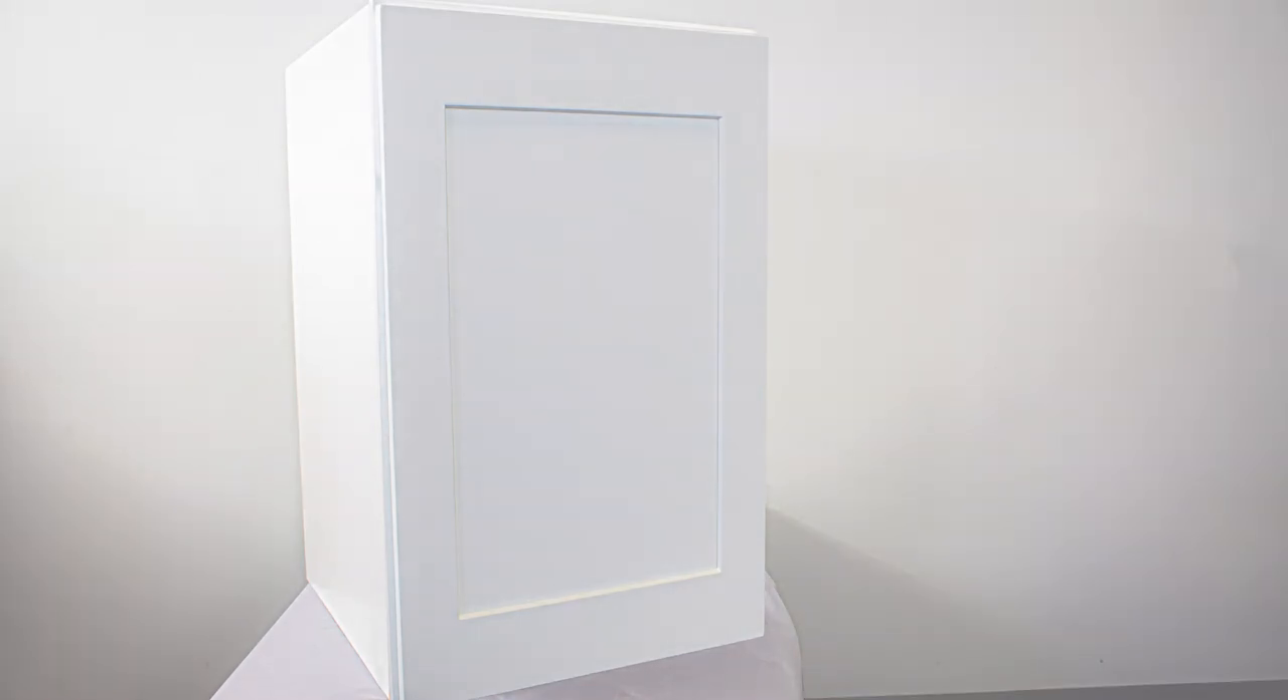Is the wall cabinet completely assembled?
Yes.